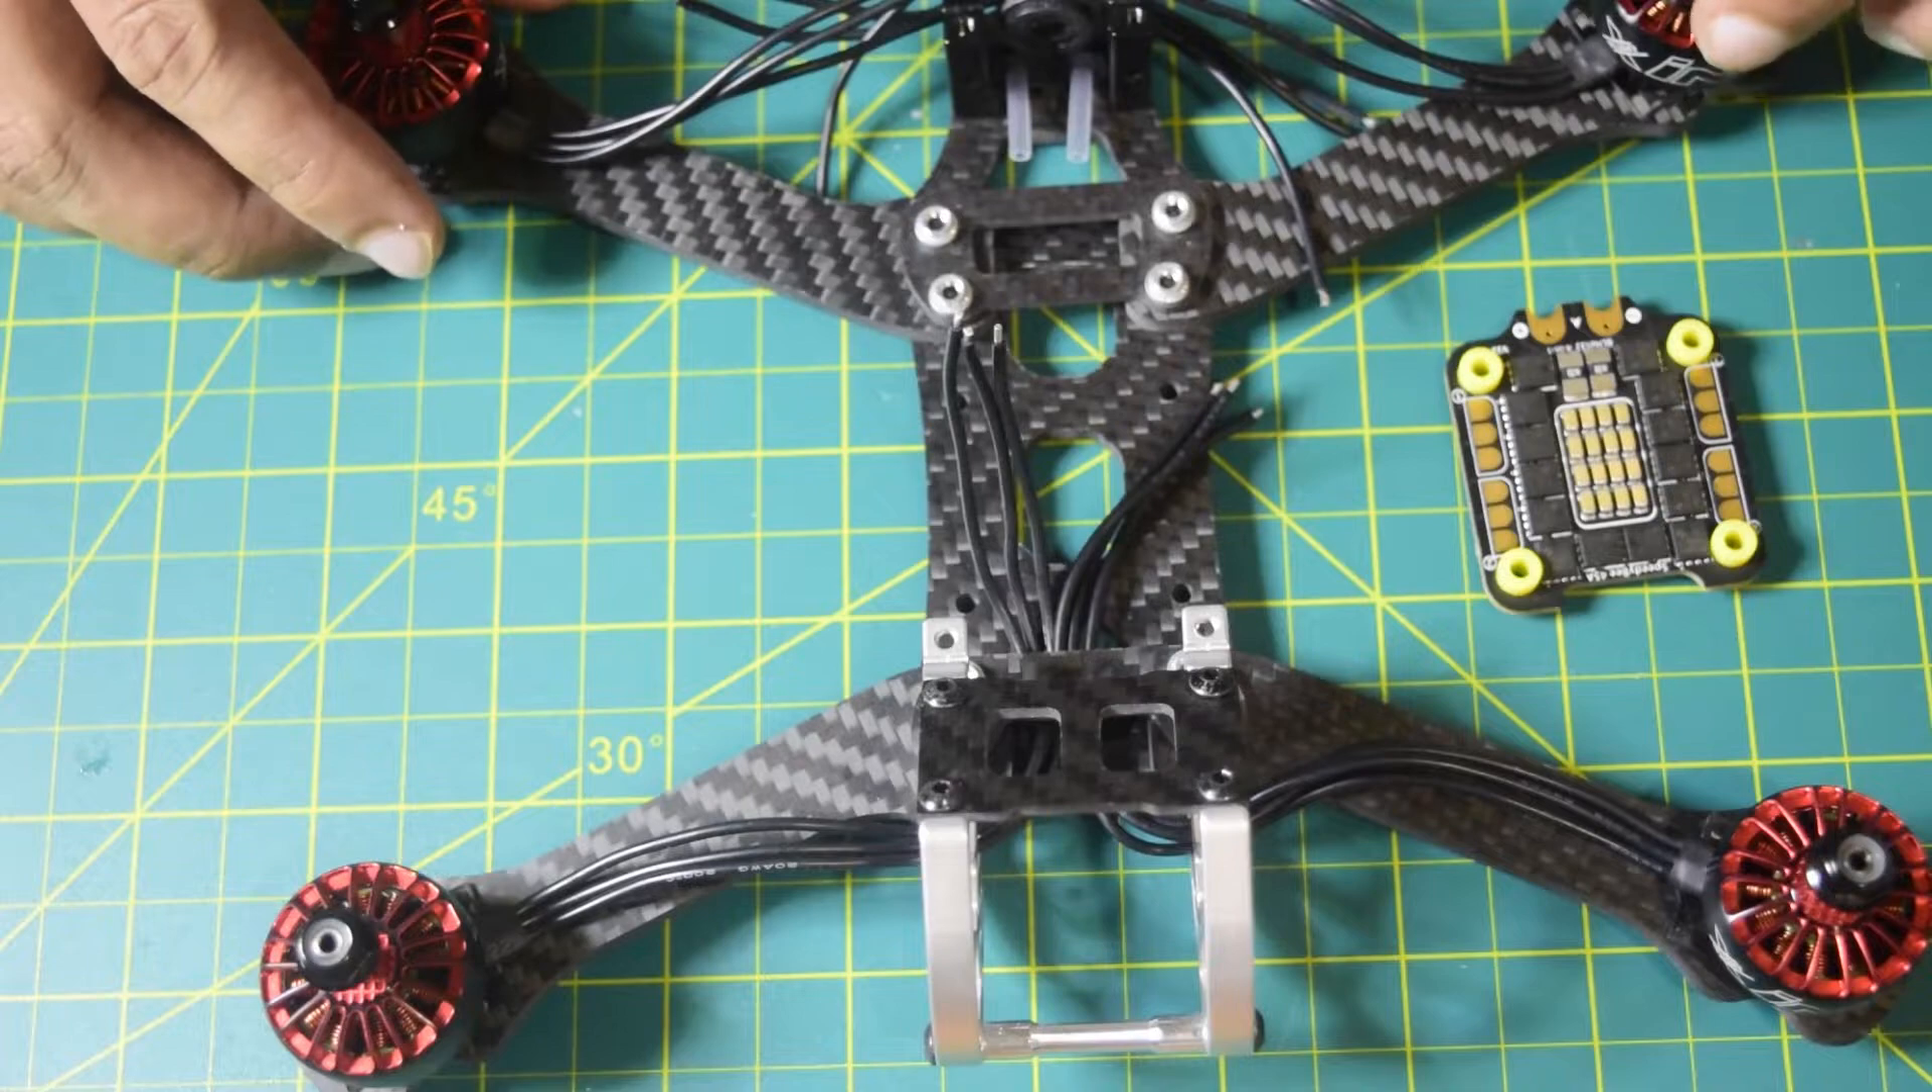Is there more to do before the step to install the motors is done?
No.